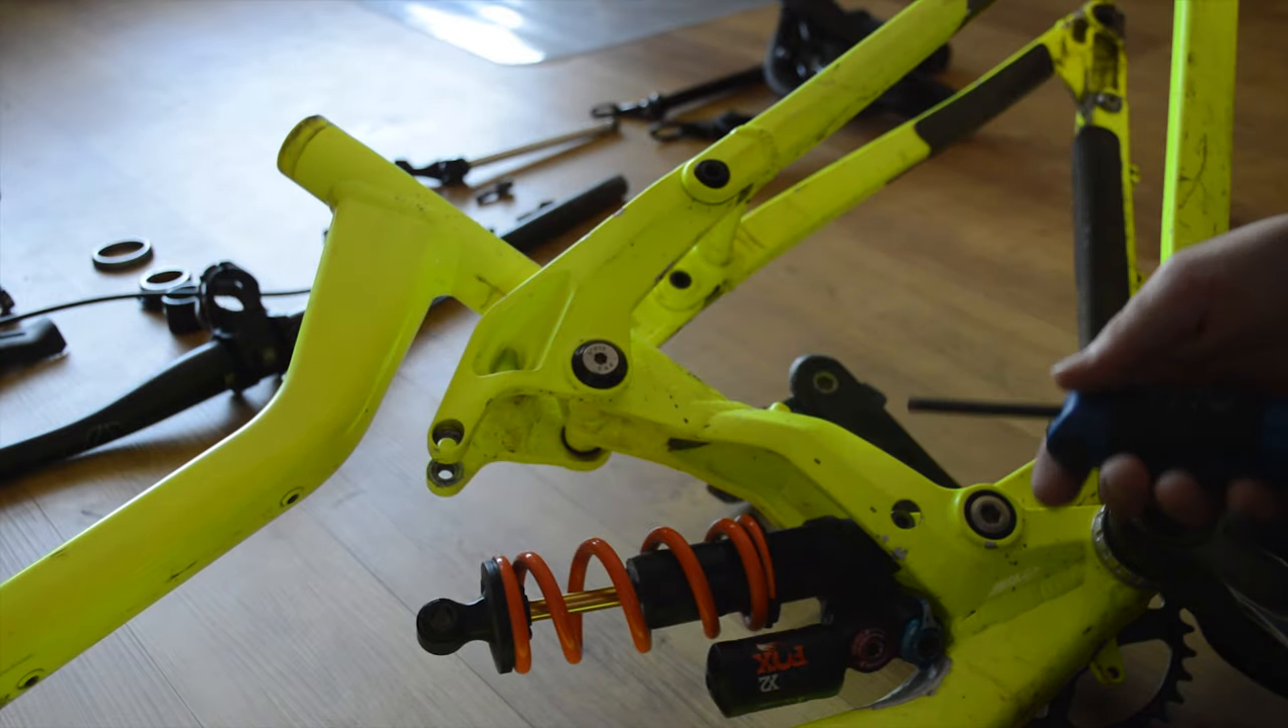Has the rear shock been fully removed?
No.